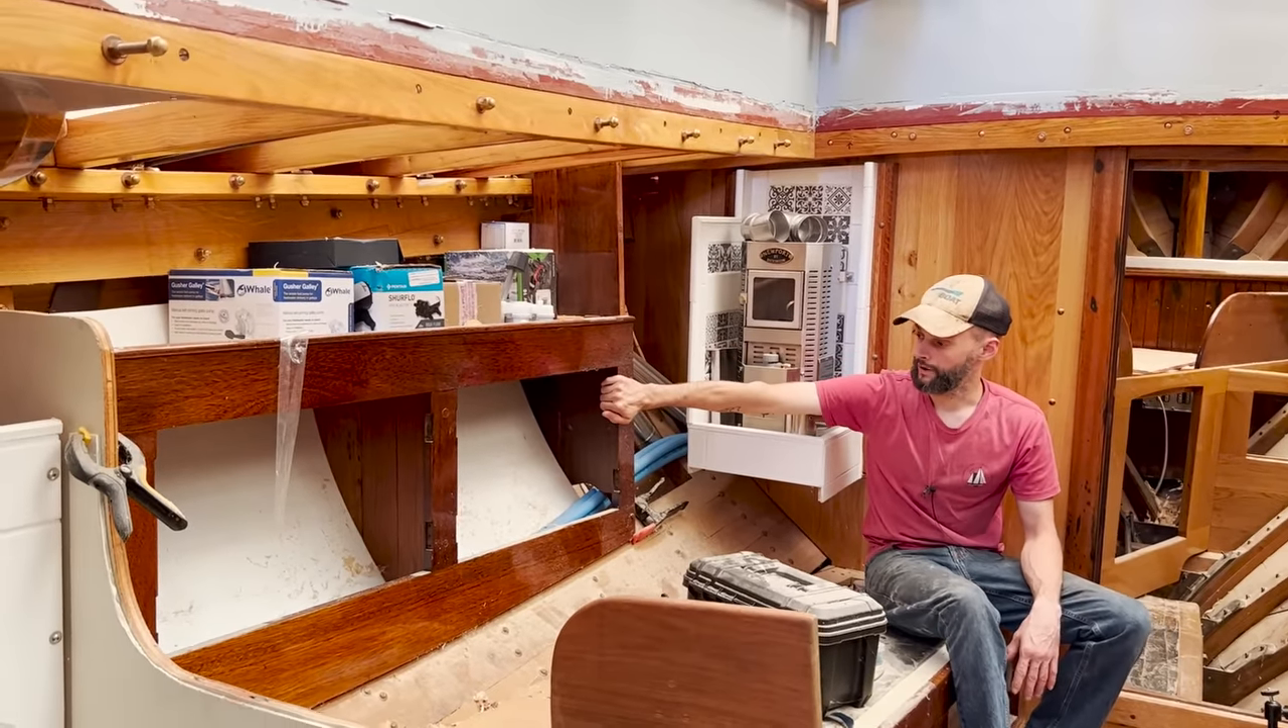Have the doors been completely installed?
No.